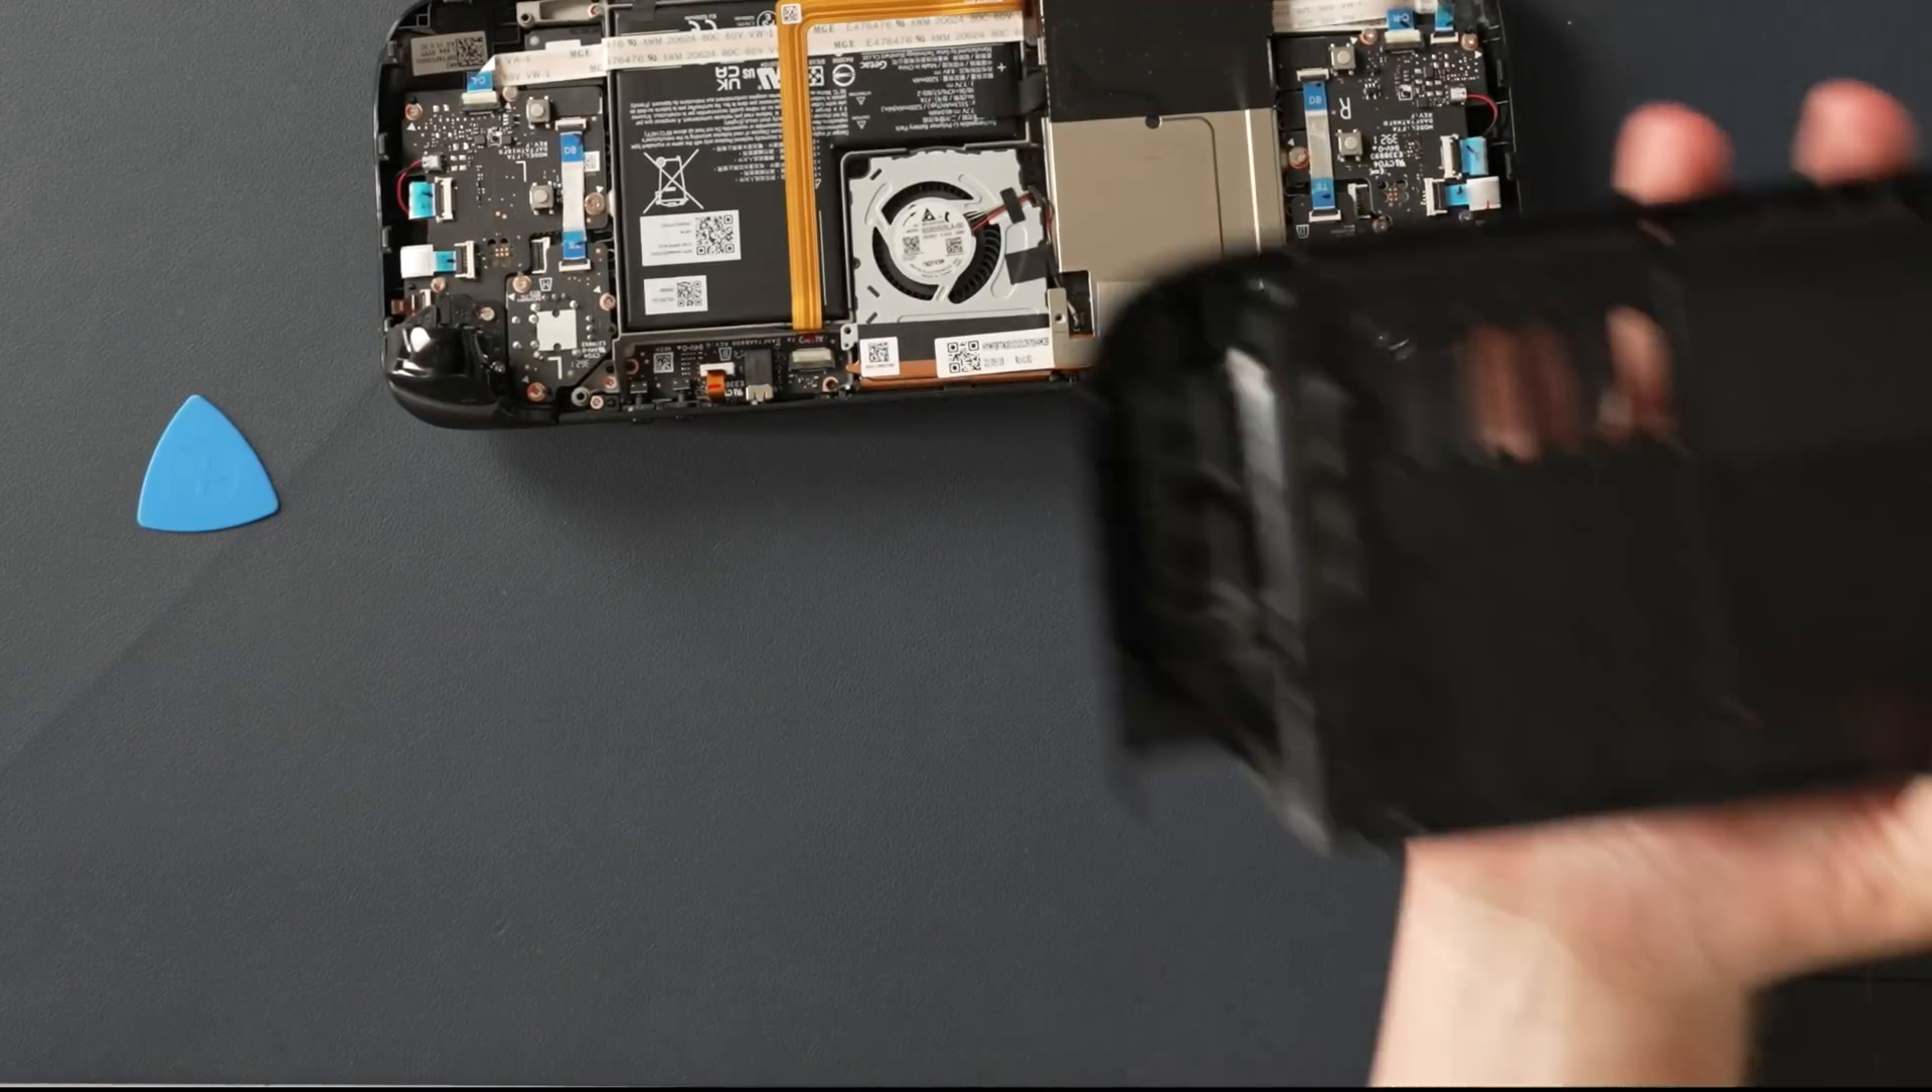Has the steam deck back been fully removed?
Yes.